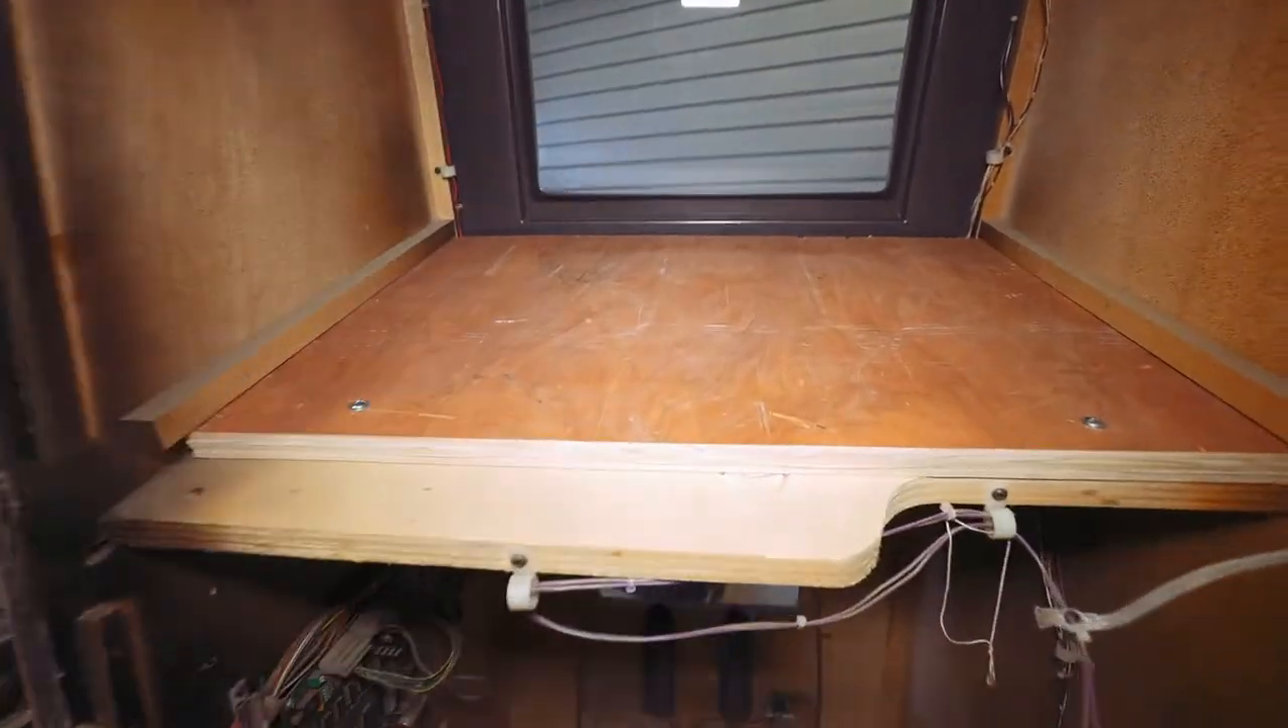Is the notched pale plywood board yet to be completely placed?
No.